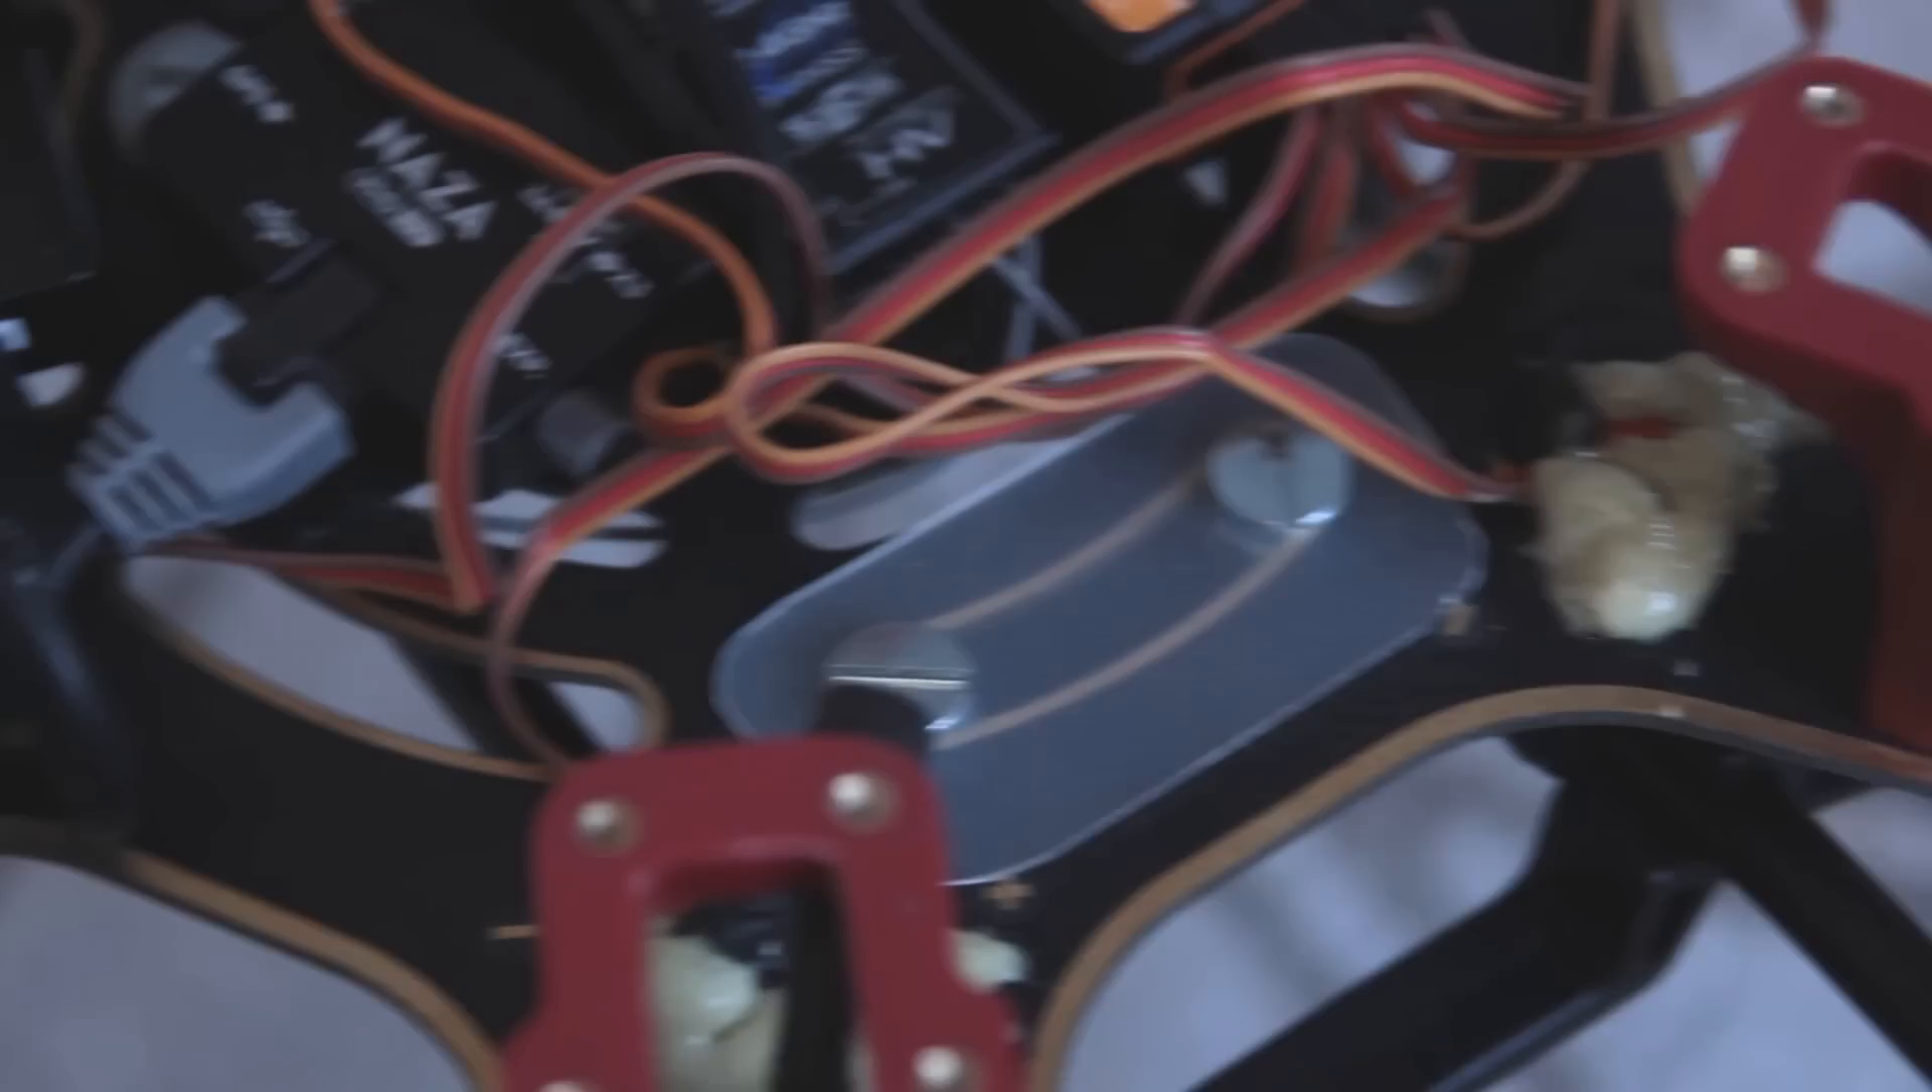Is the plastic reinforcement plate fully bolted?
Yes.